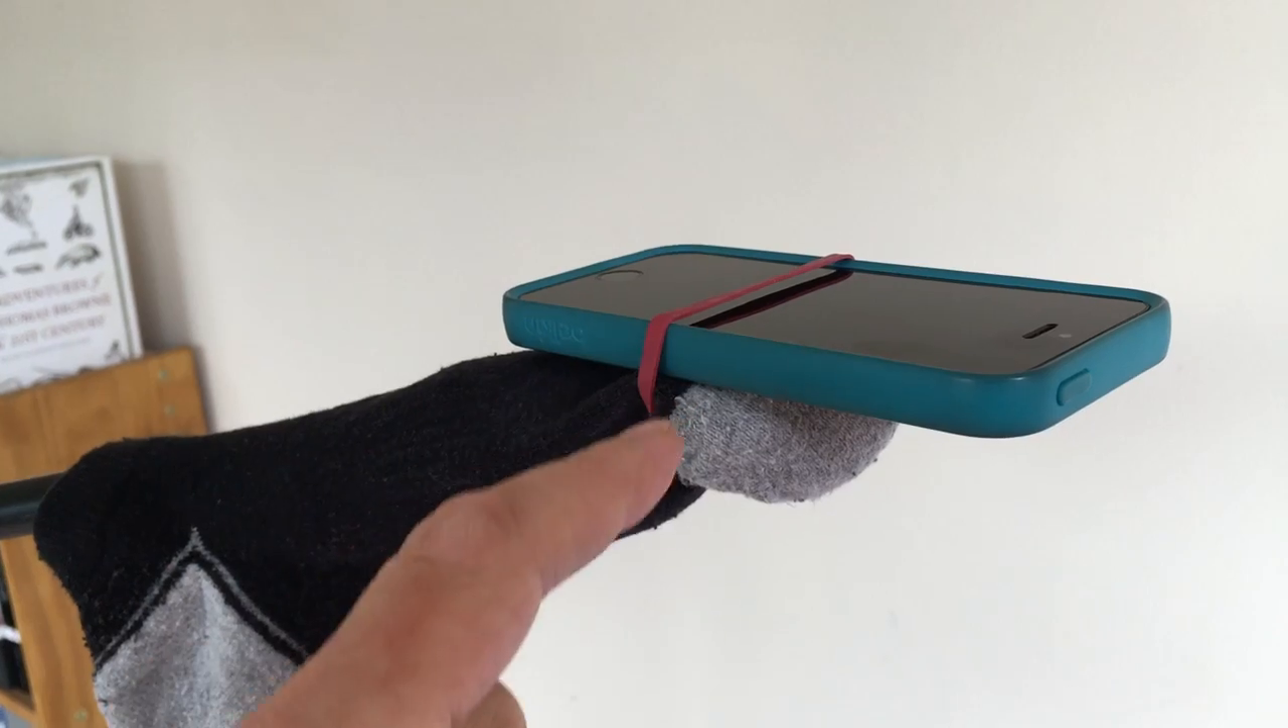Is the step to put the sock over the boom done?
Yes.